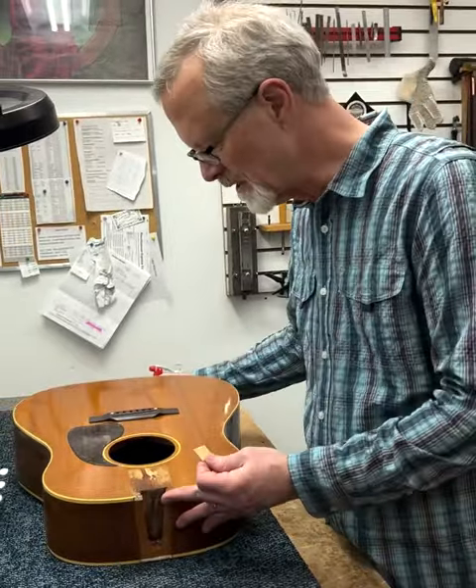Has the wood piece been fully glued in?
No.